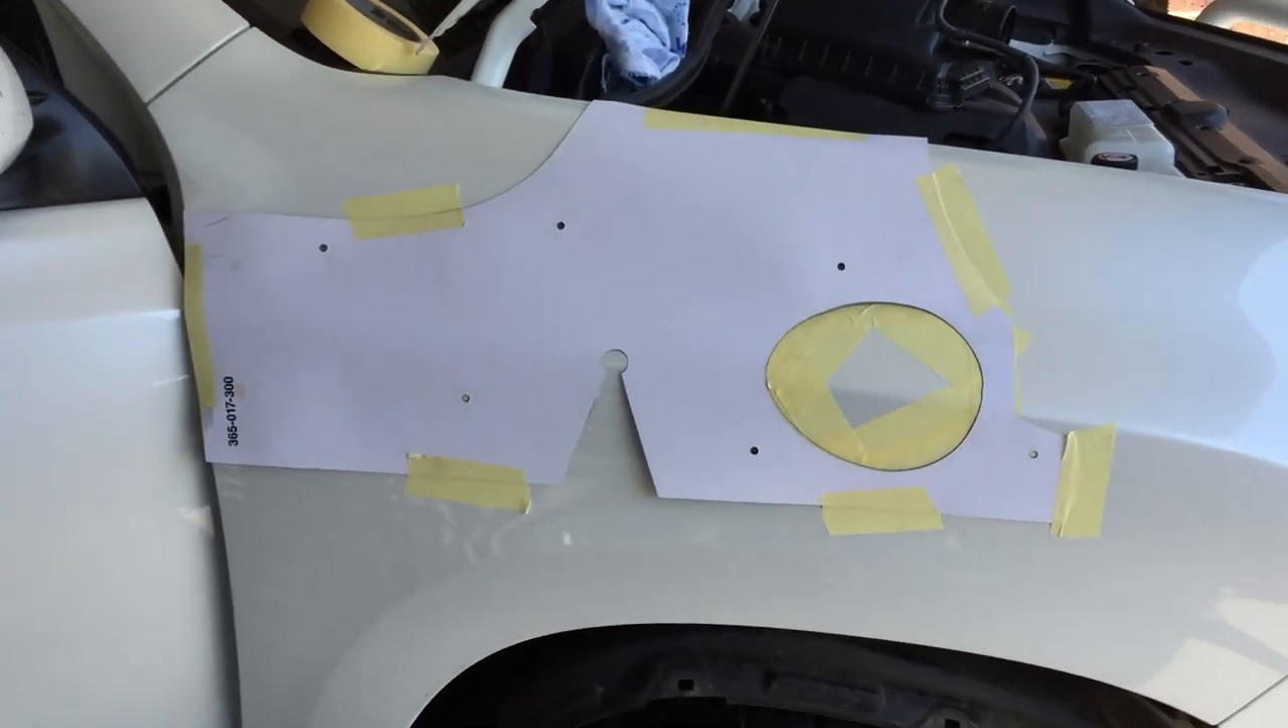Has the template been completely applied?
Yes.